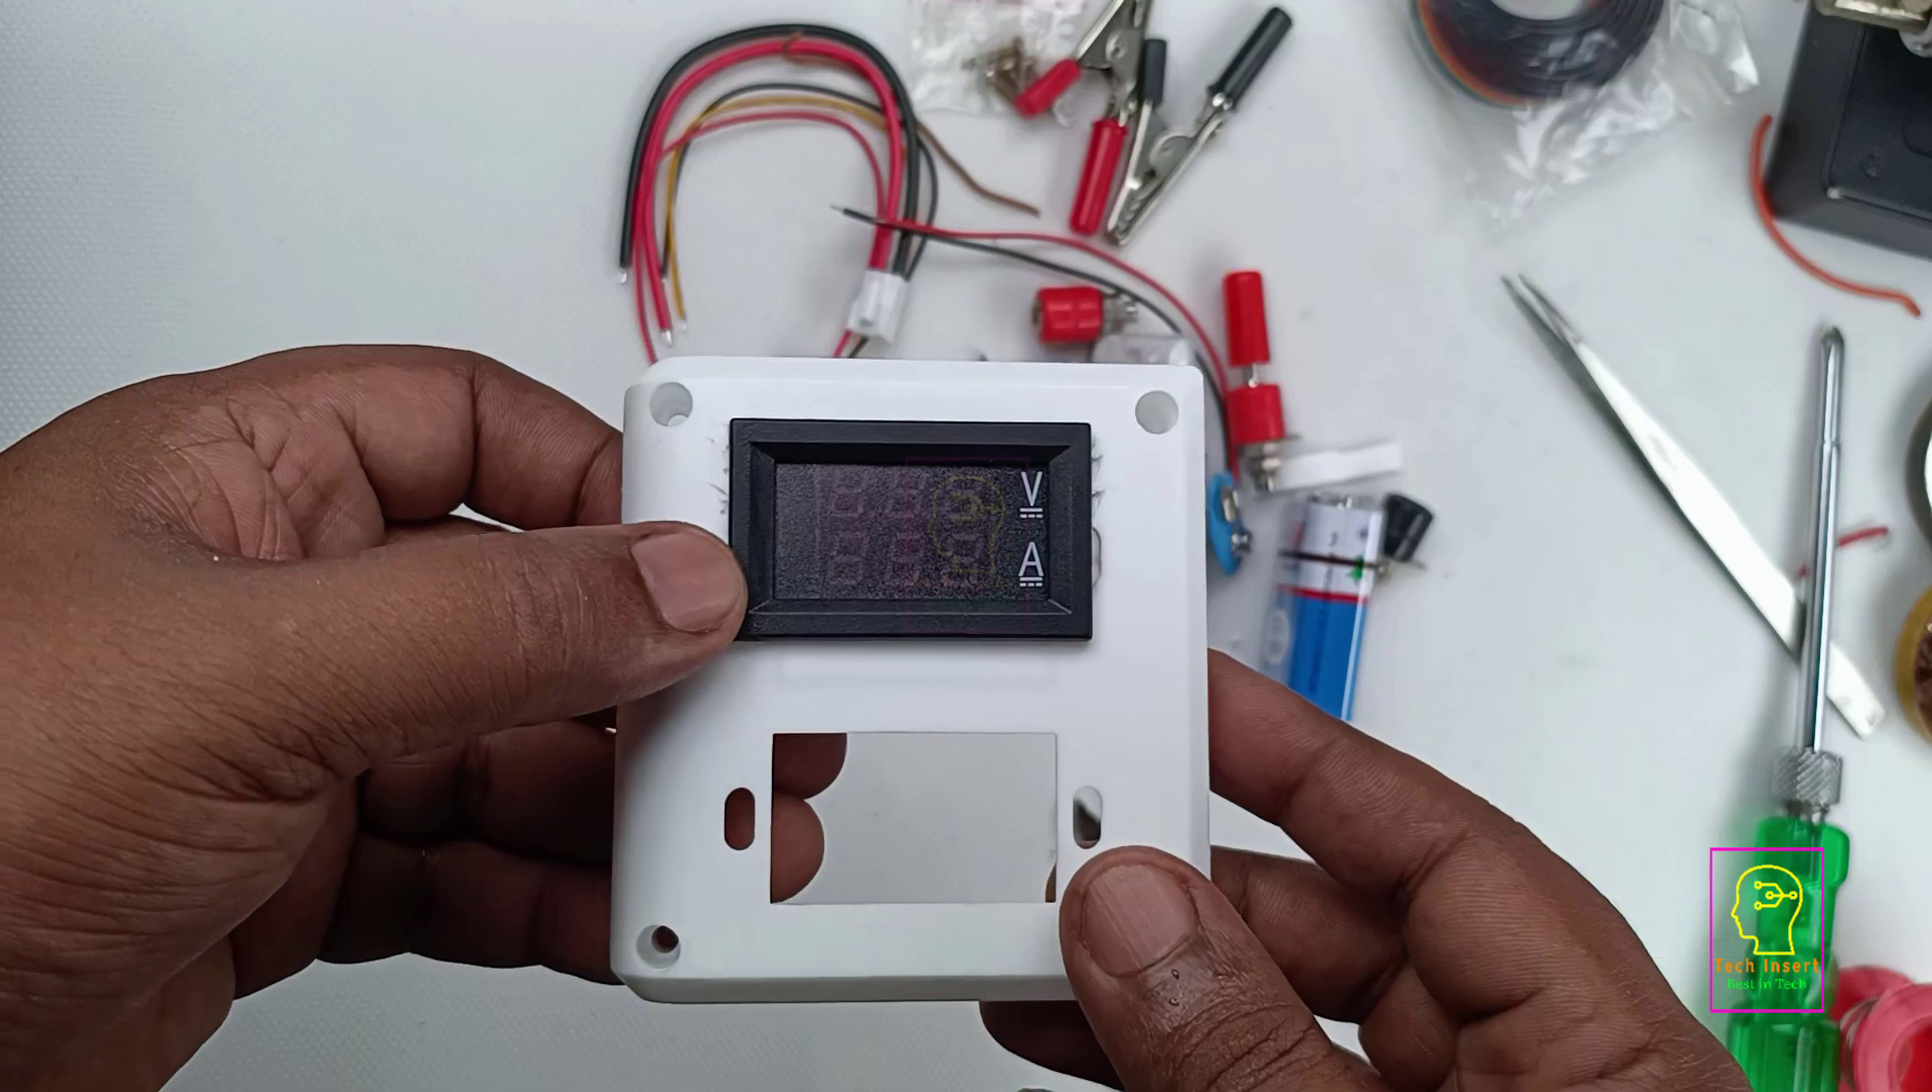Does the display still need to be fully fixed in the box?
No.